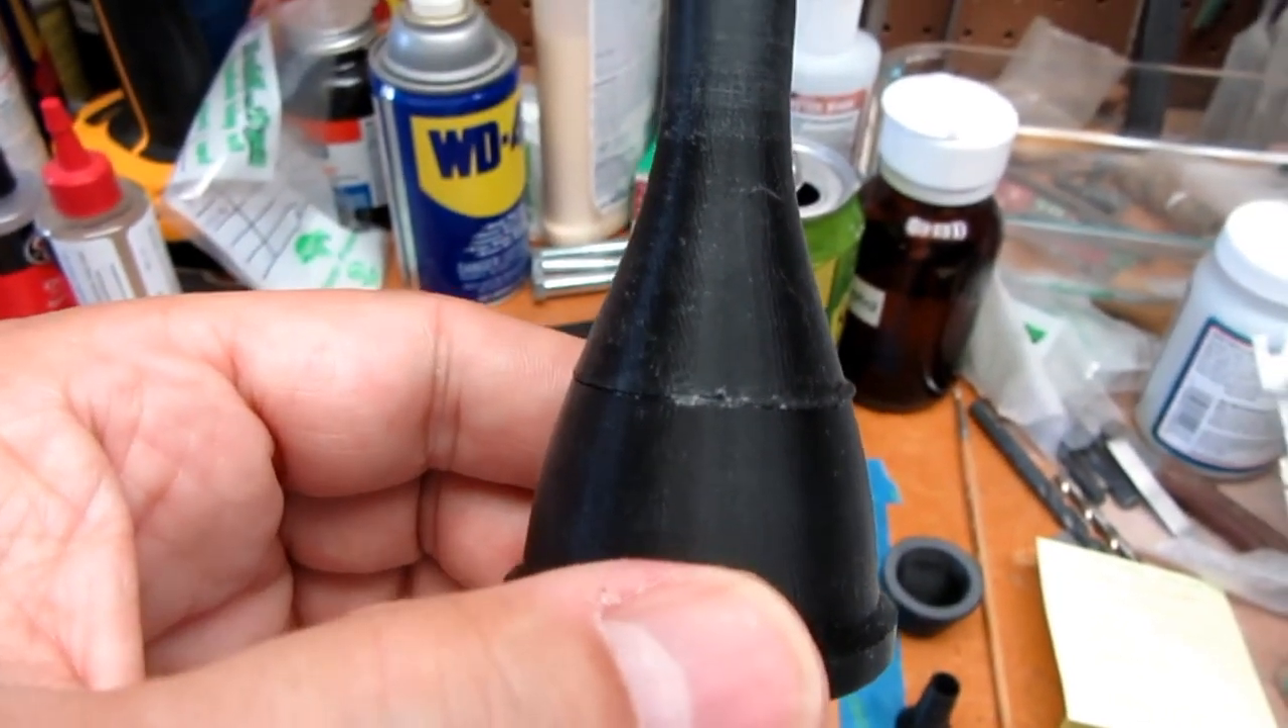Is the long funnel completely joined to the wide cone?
Yes.